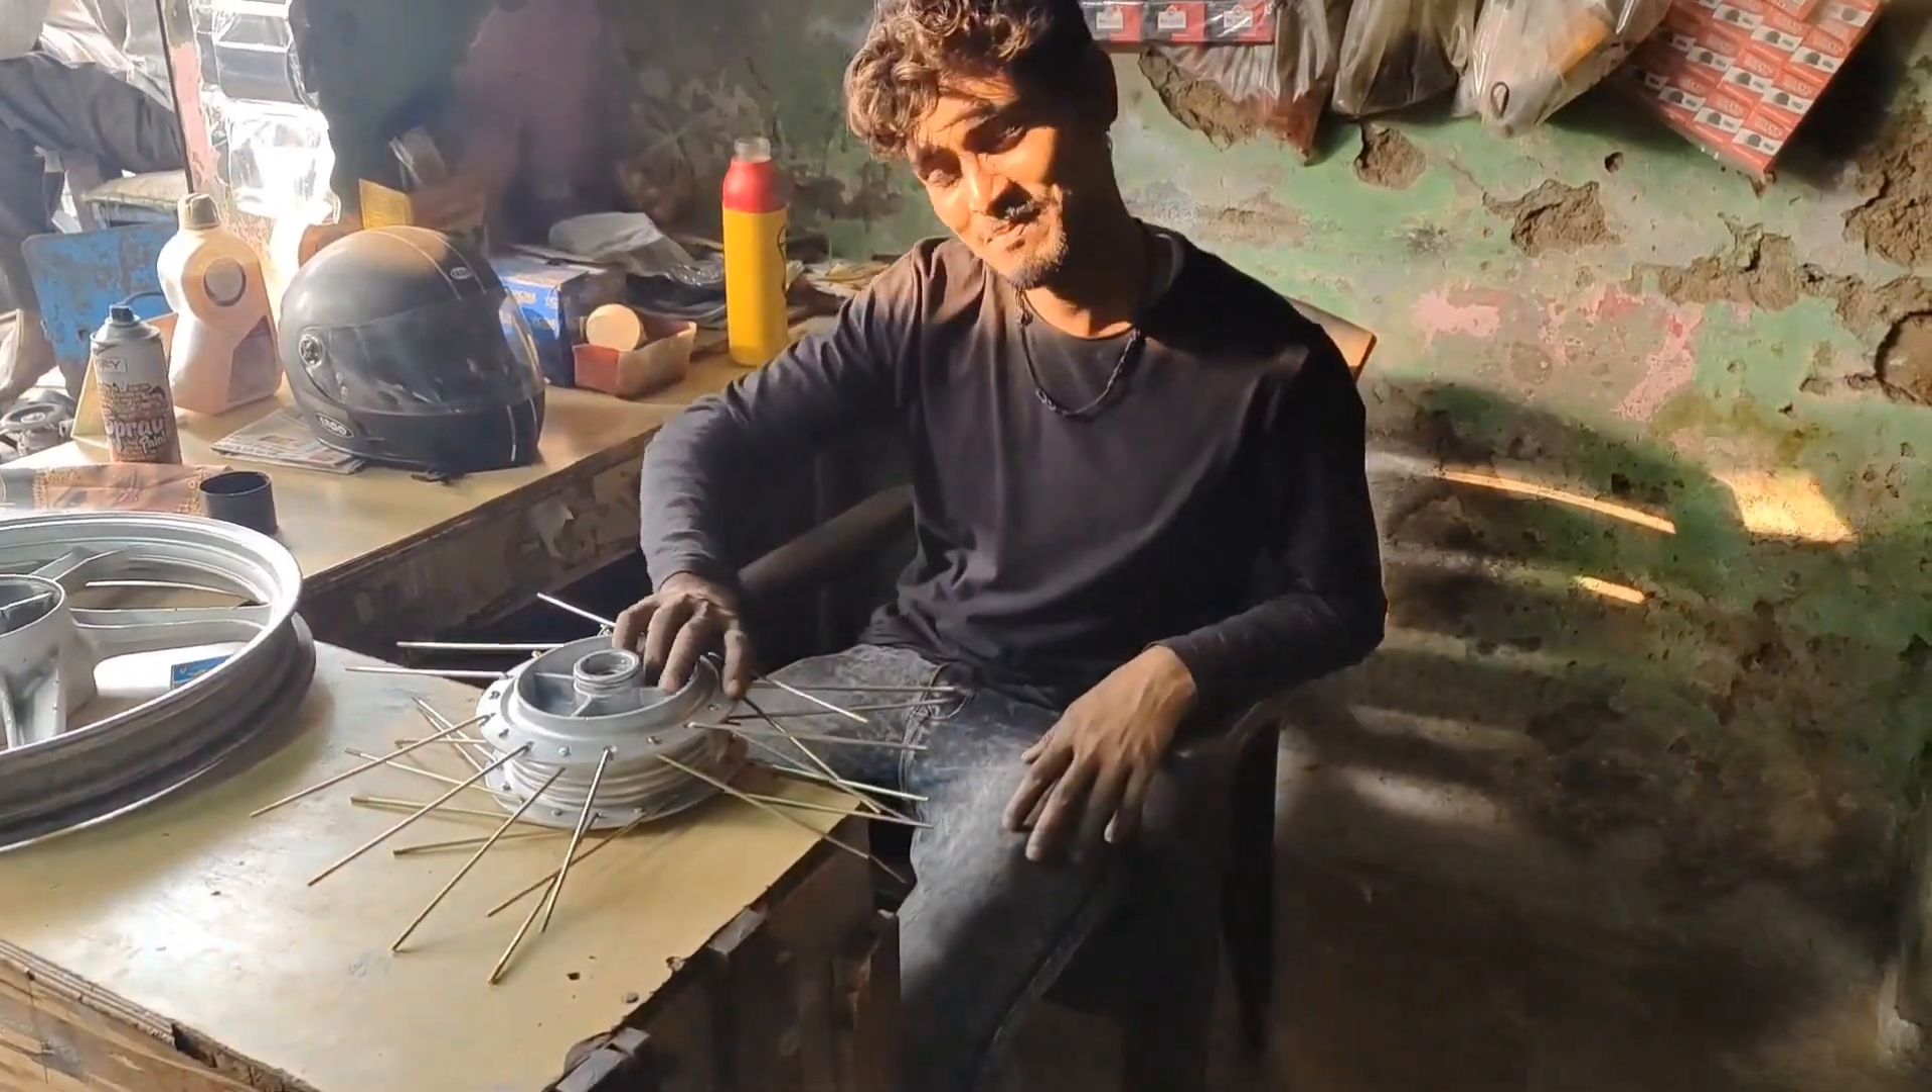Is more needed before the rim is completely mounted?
Yes.